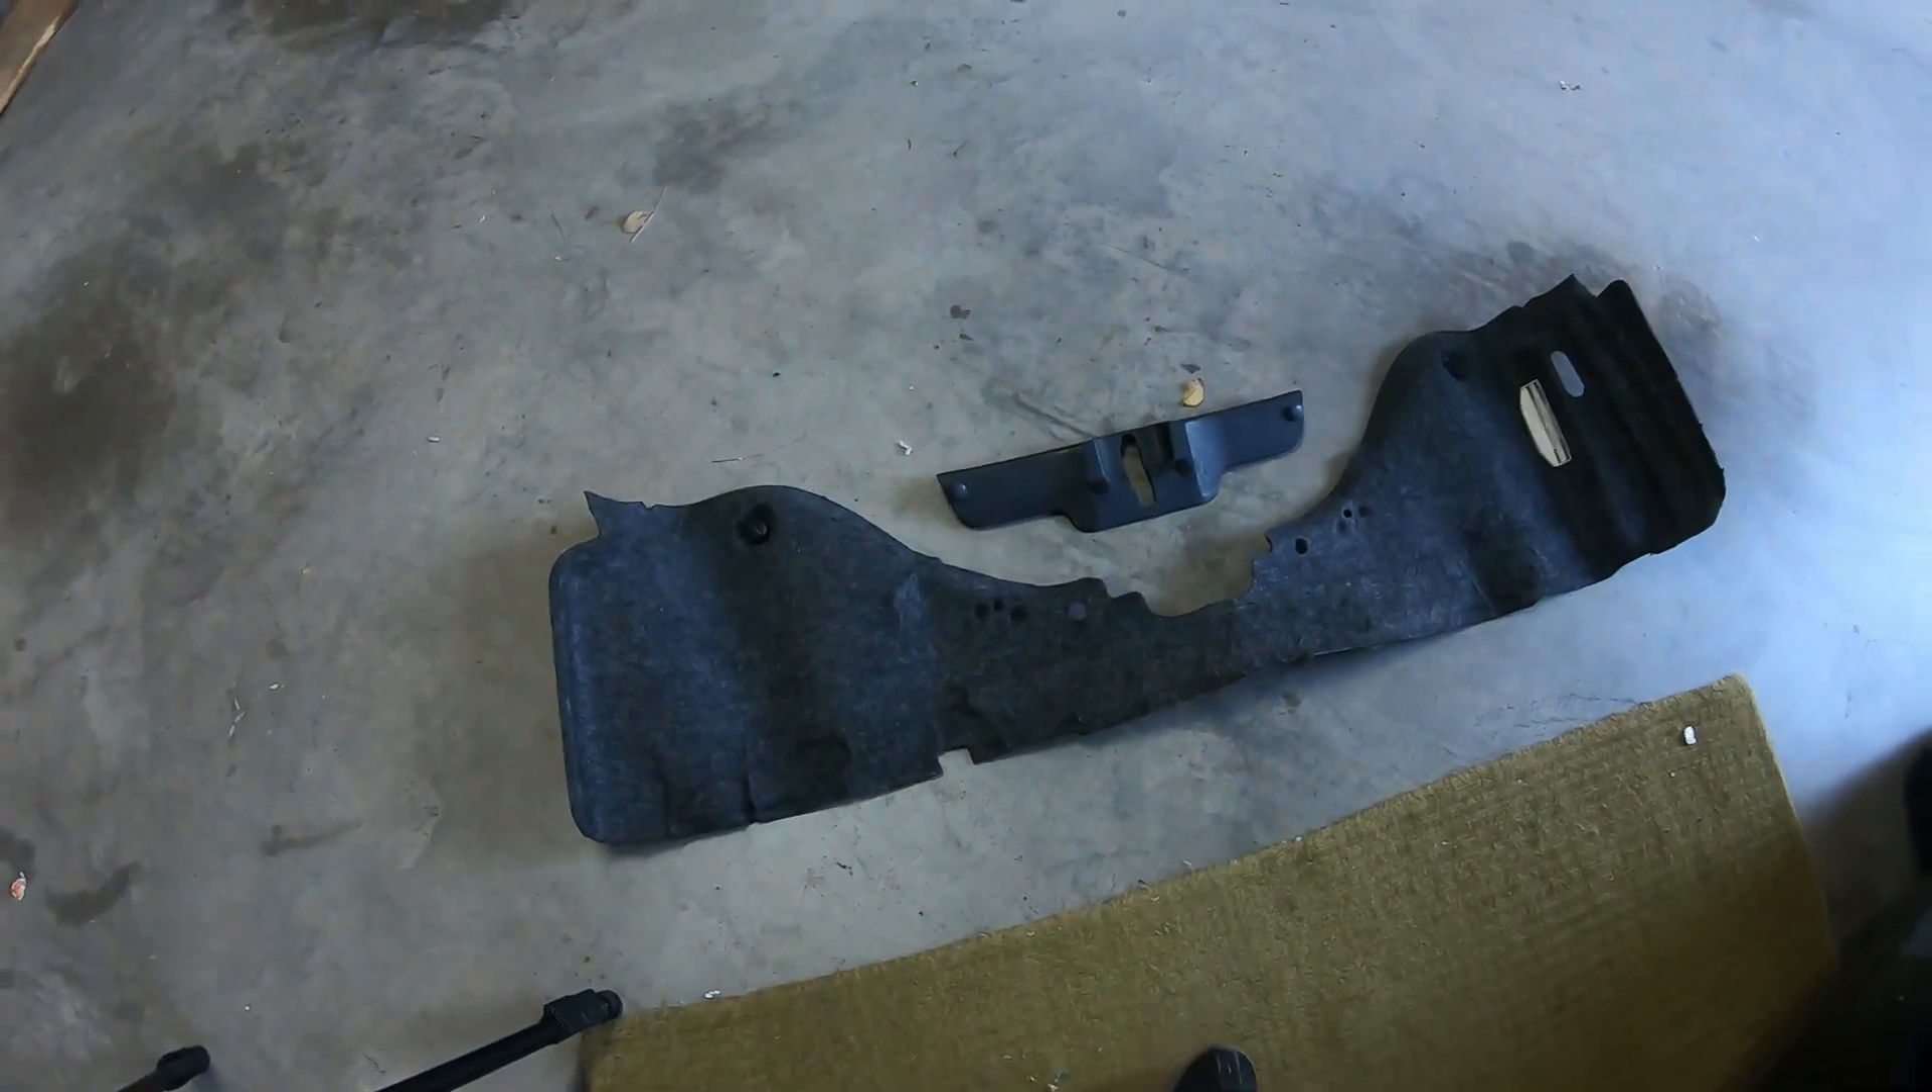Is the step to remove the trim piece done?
Yes.